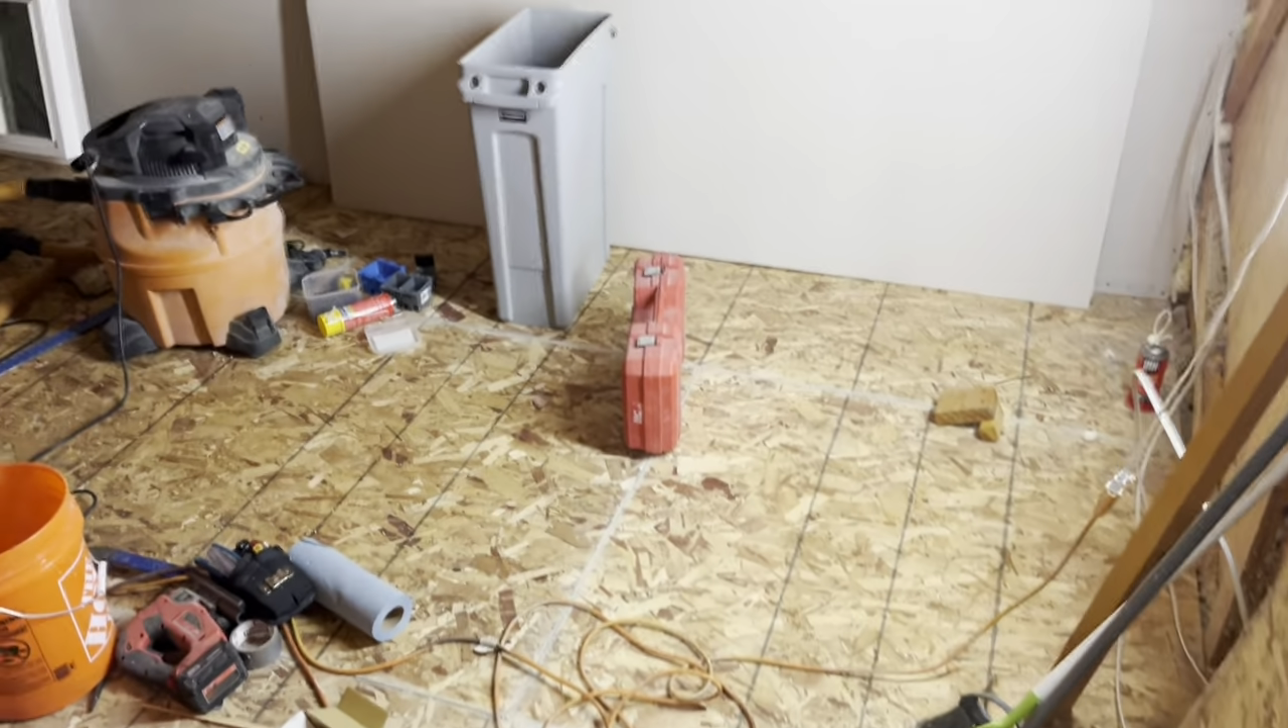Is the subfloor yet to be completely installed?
No.